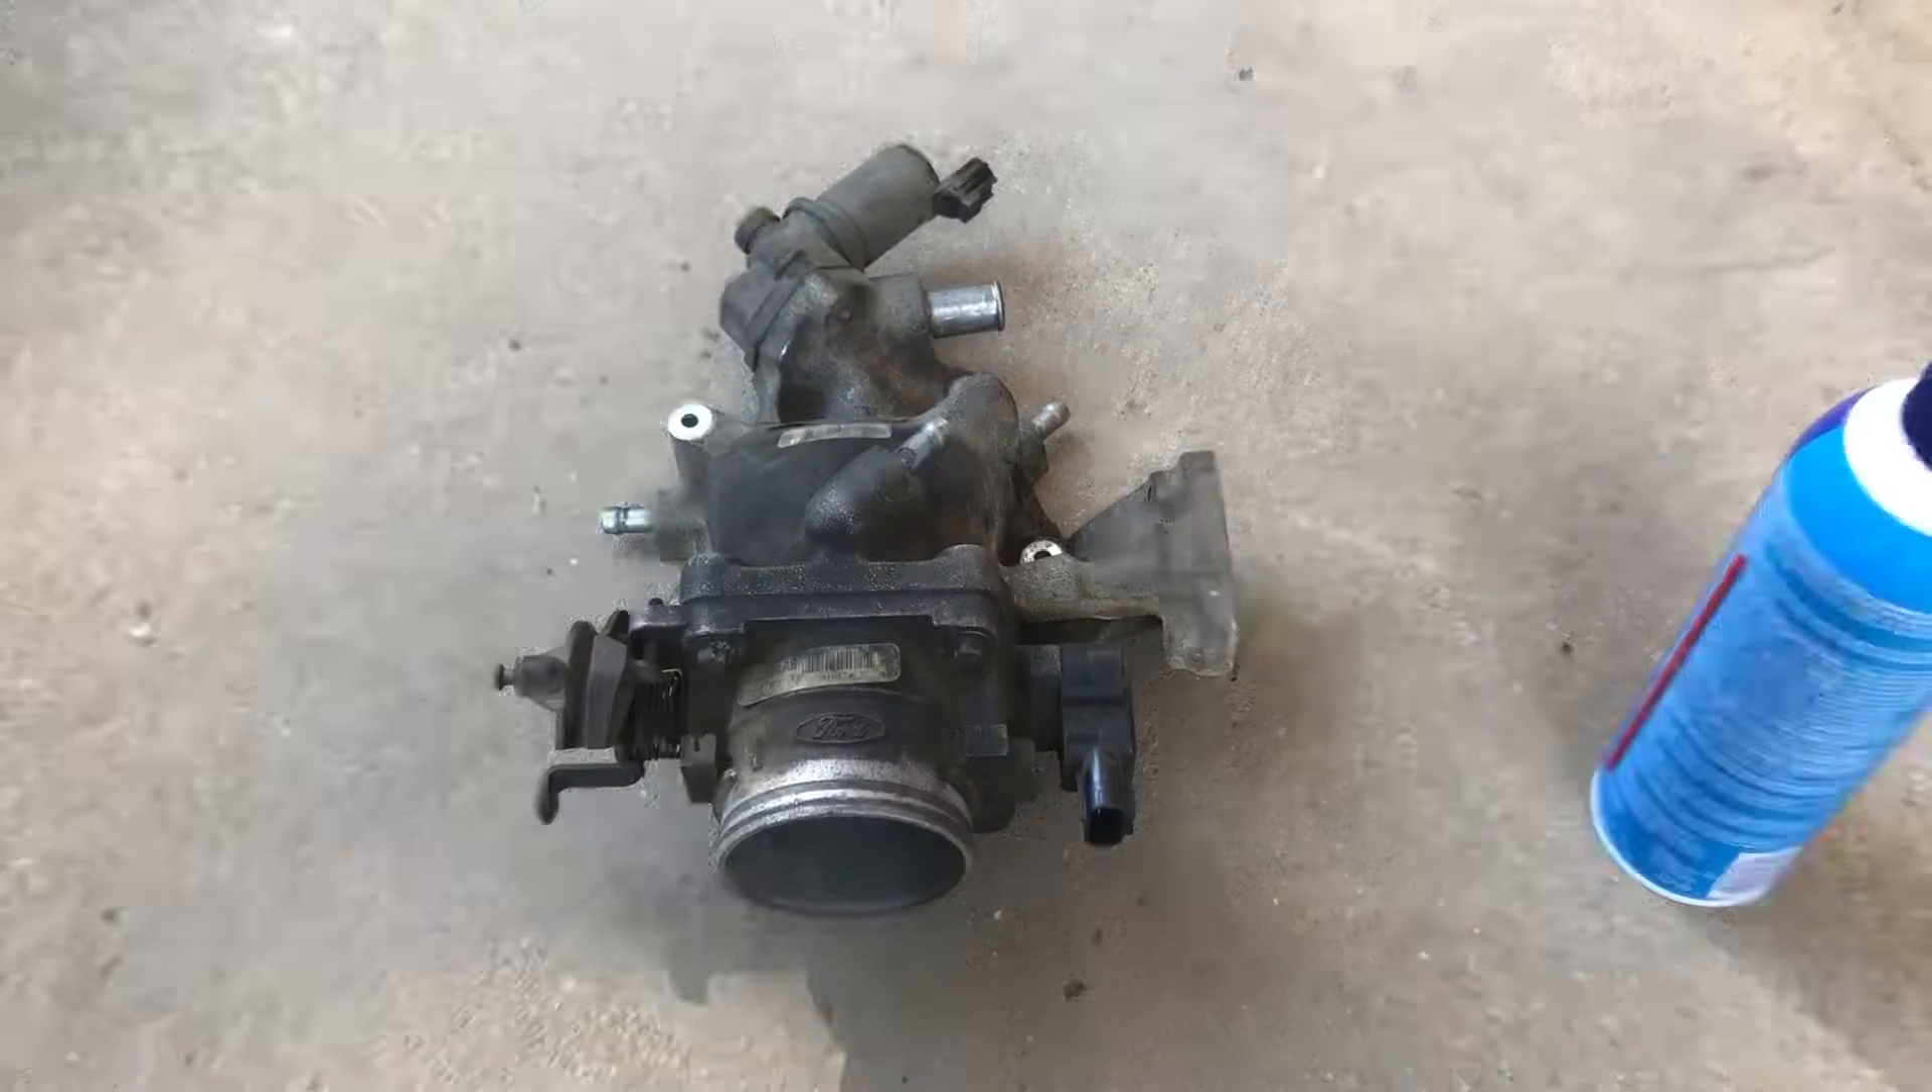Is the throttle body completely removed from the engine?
Yes.